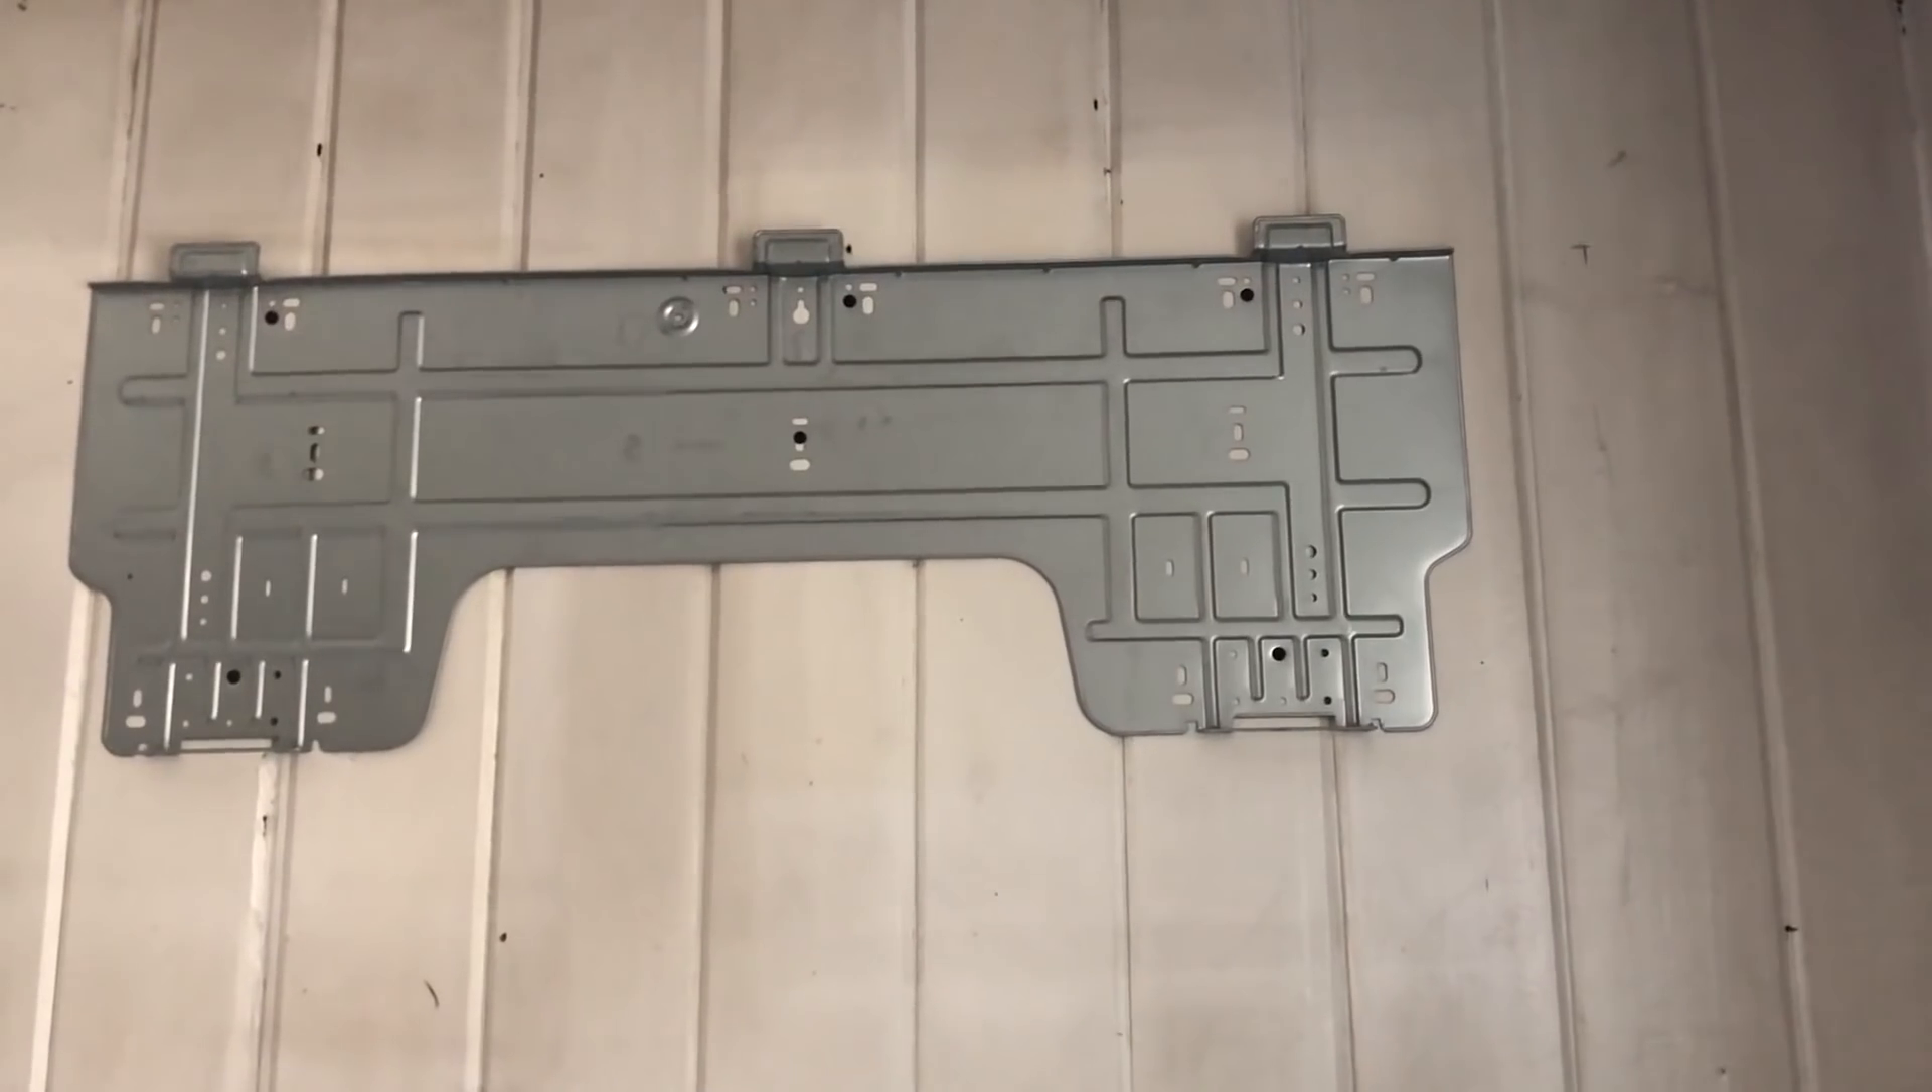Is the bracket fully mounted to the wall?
Yes.